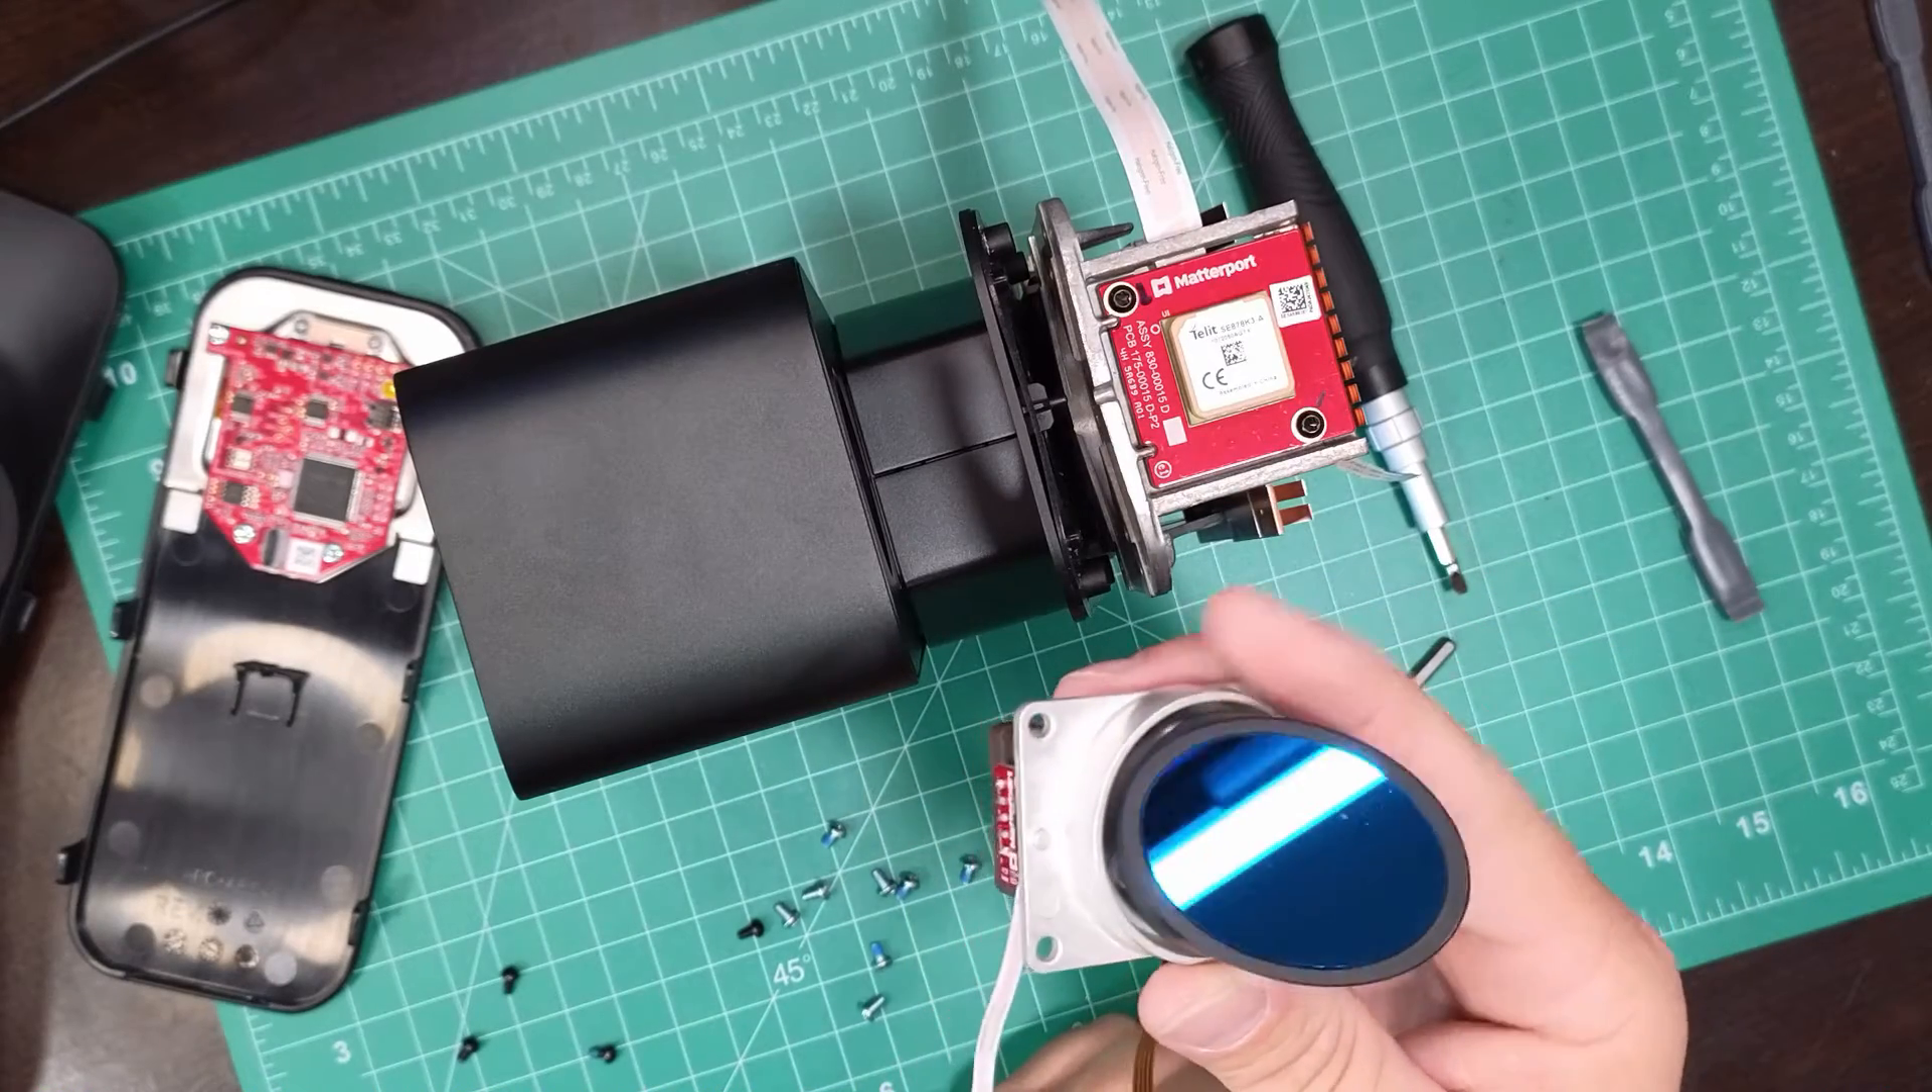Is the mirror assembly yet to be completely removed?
No.